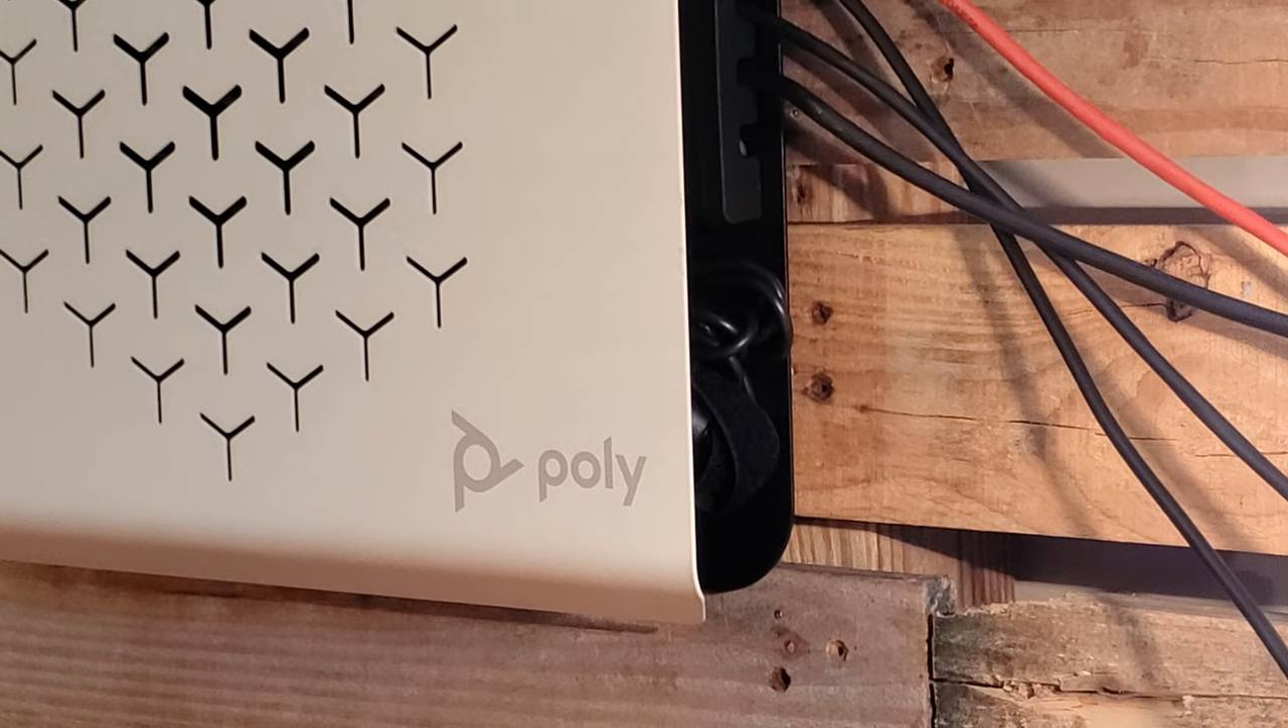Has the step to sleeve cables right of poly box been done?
No.